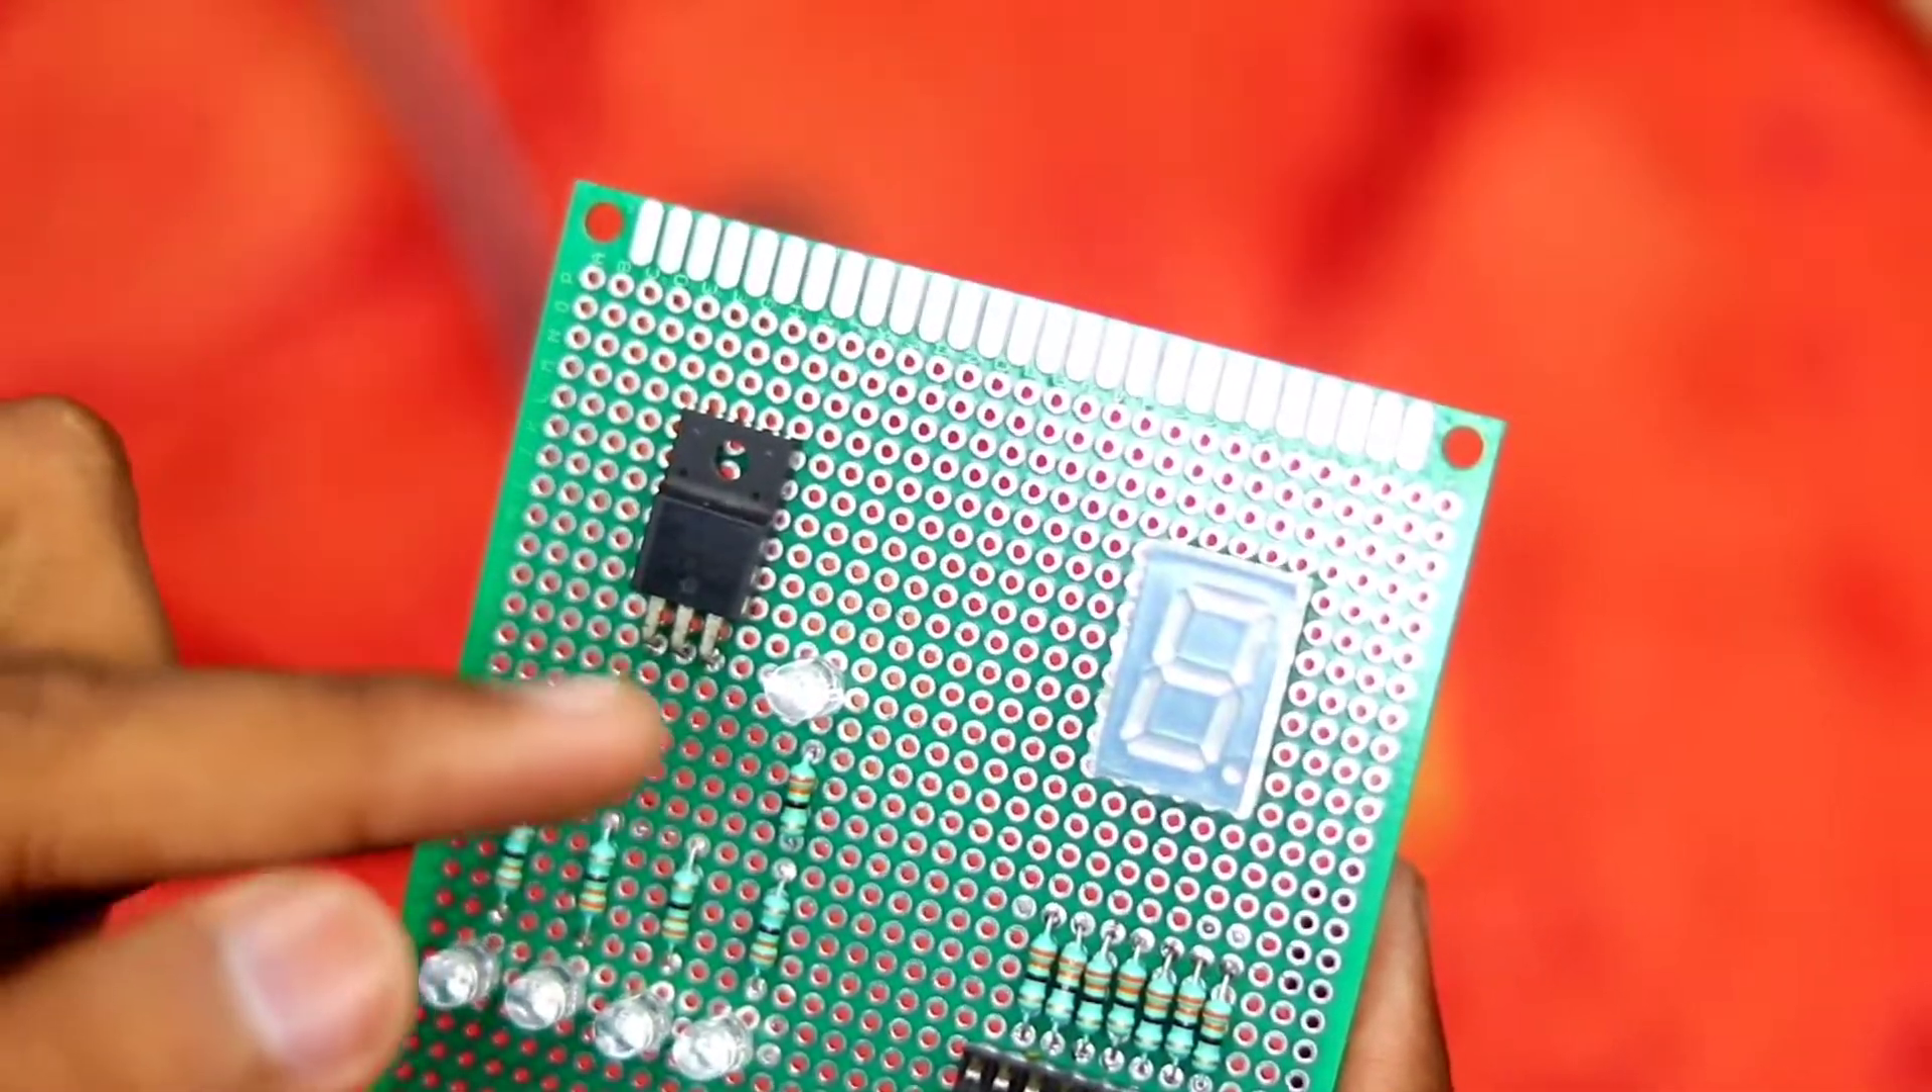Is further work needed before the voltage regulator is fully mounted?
No.